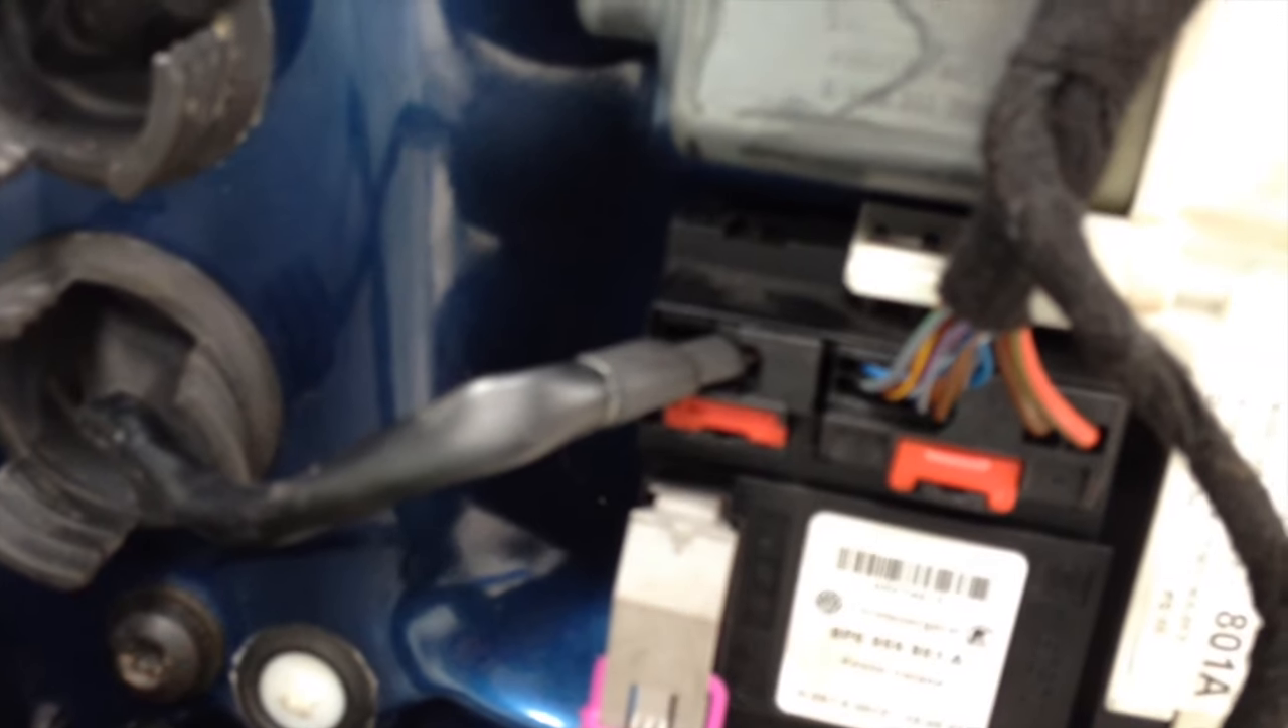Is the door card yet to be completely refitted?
Yes.